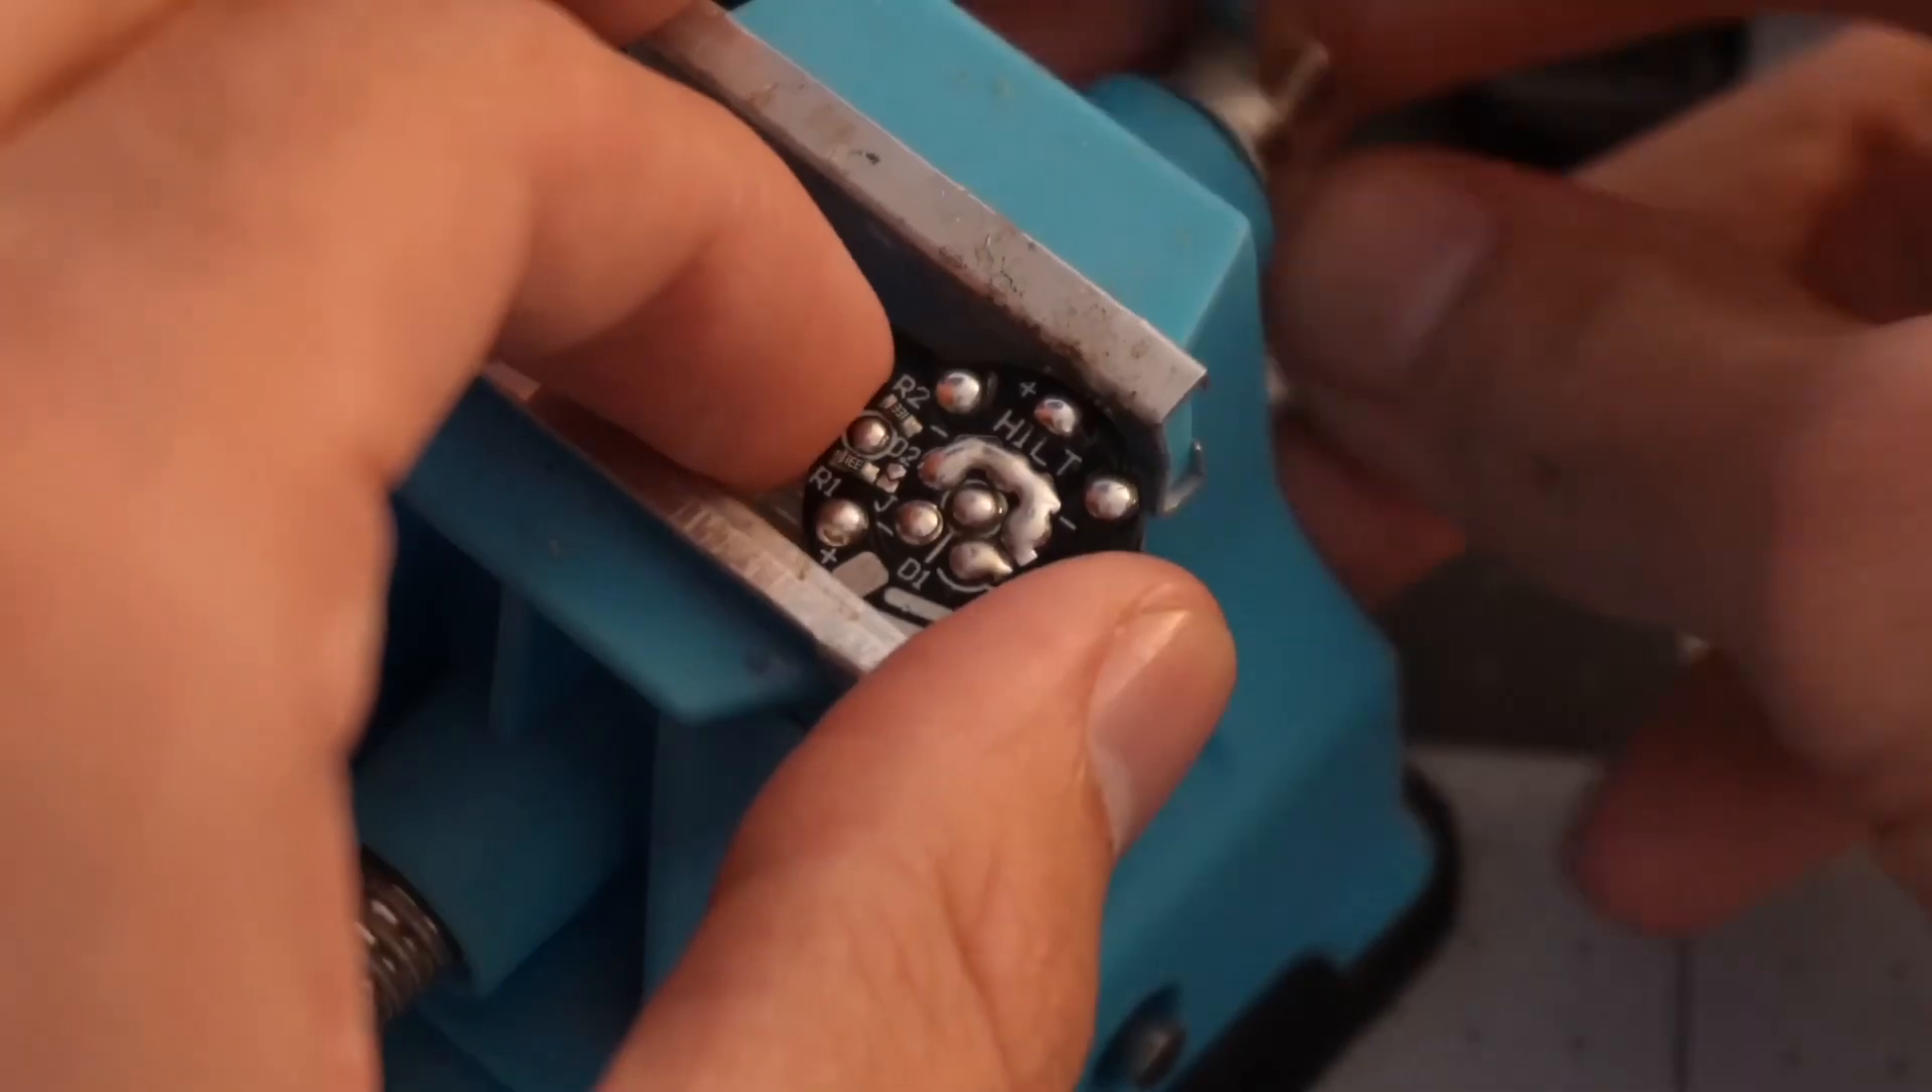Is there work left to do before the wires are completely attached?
Yes.